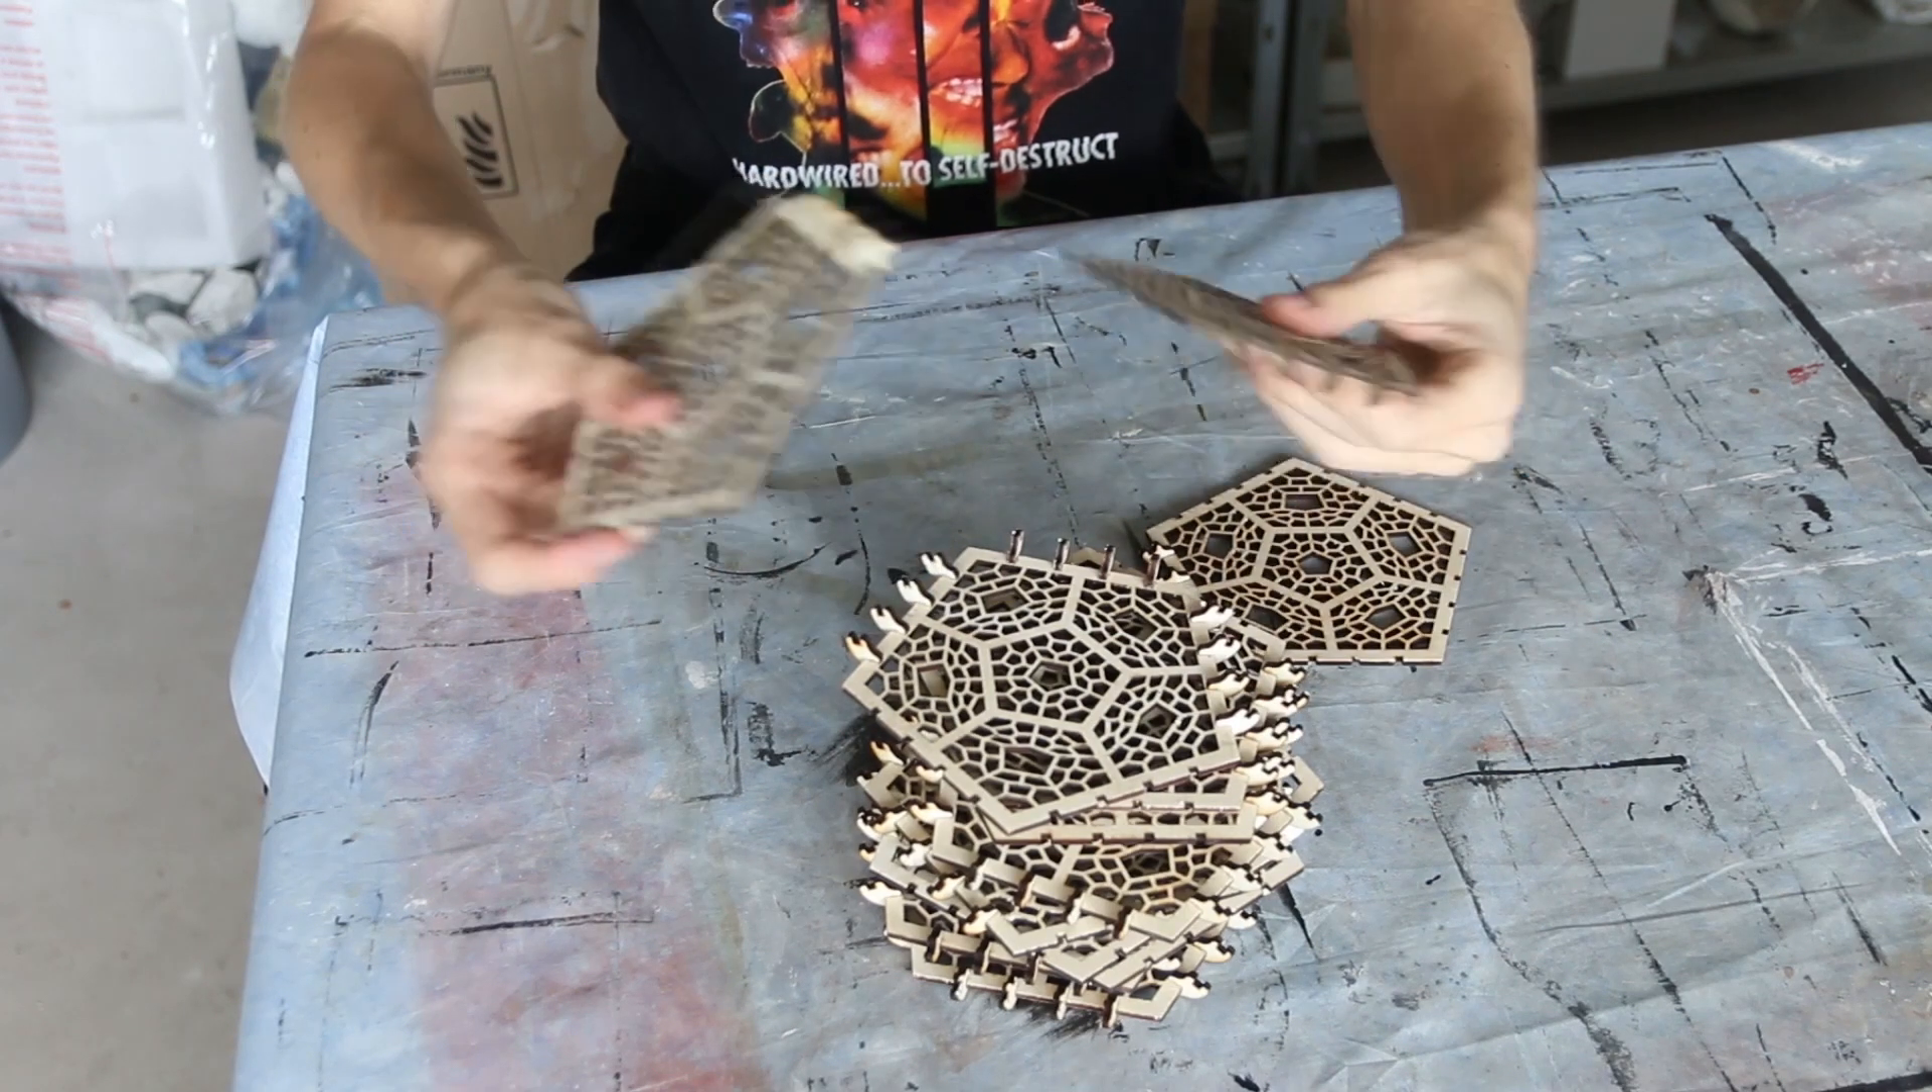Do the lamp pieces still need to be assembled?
Yes.